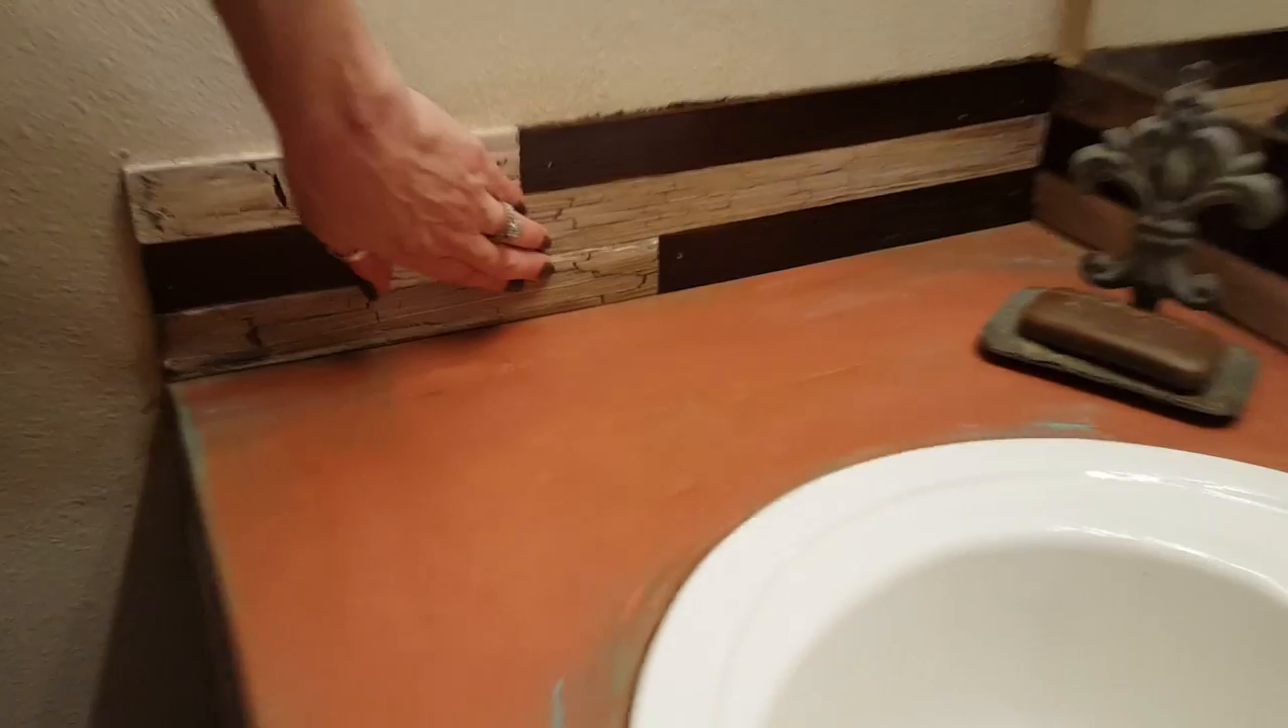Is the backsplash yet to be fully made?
No.